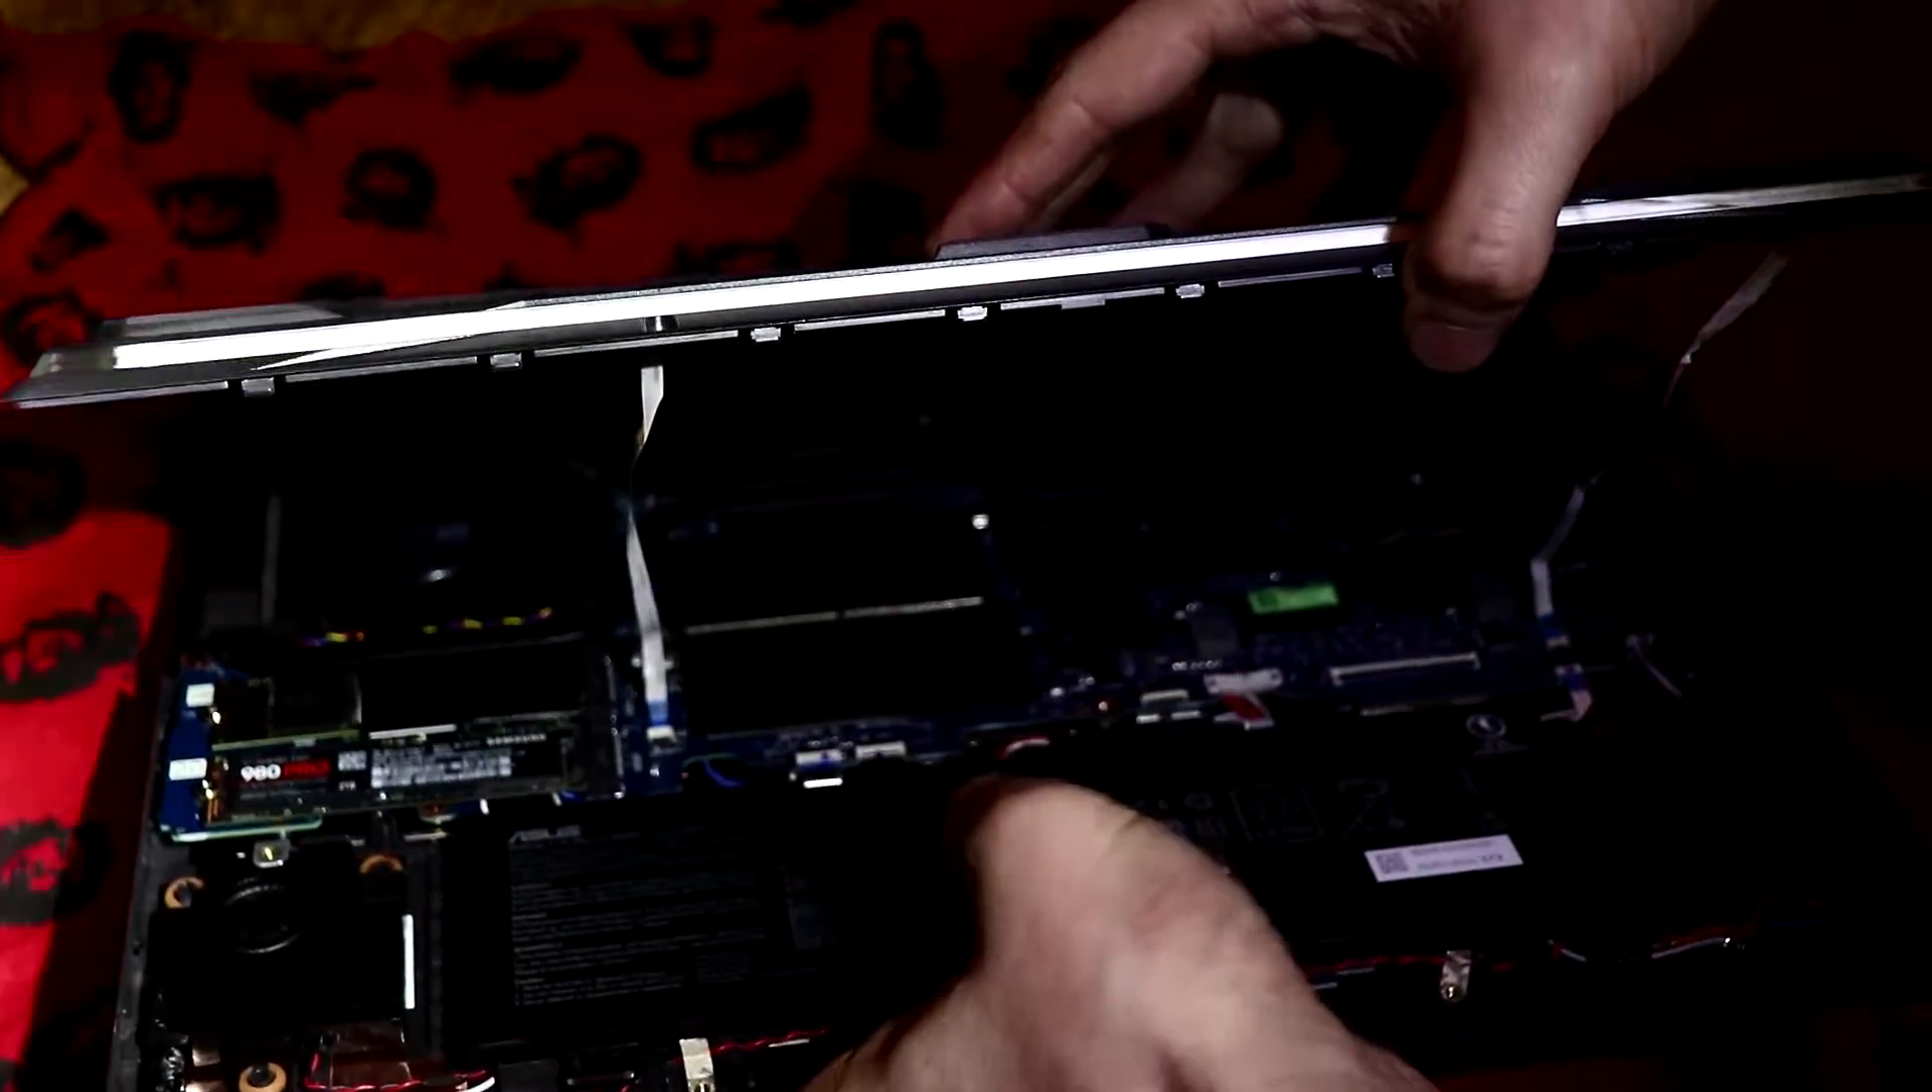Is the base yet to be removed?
Yes.